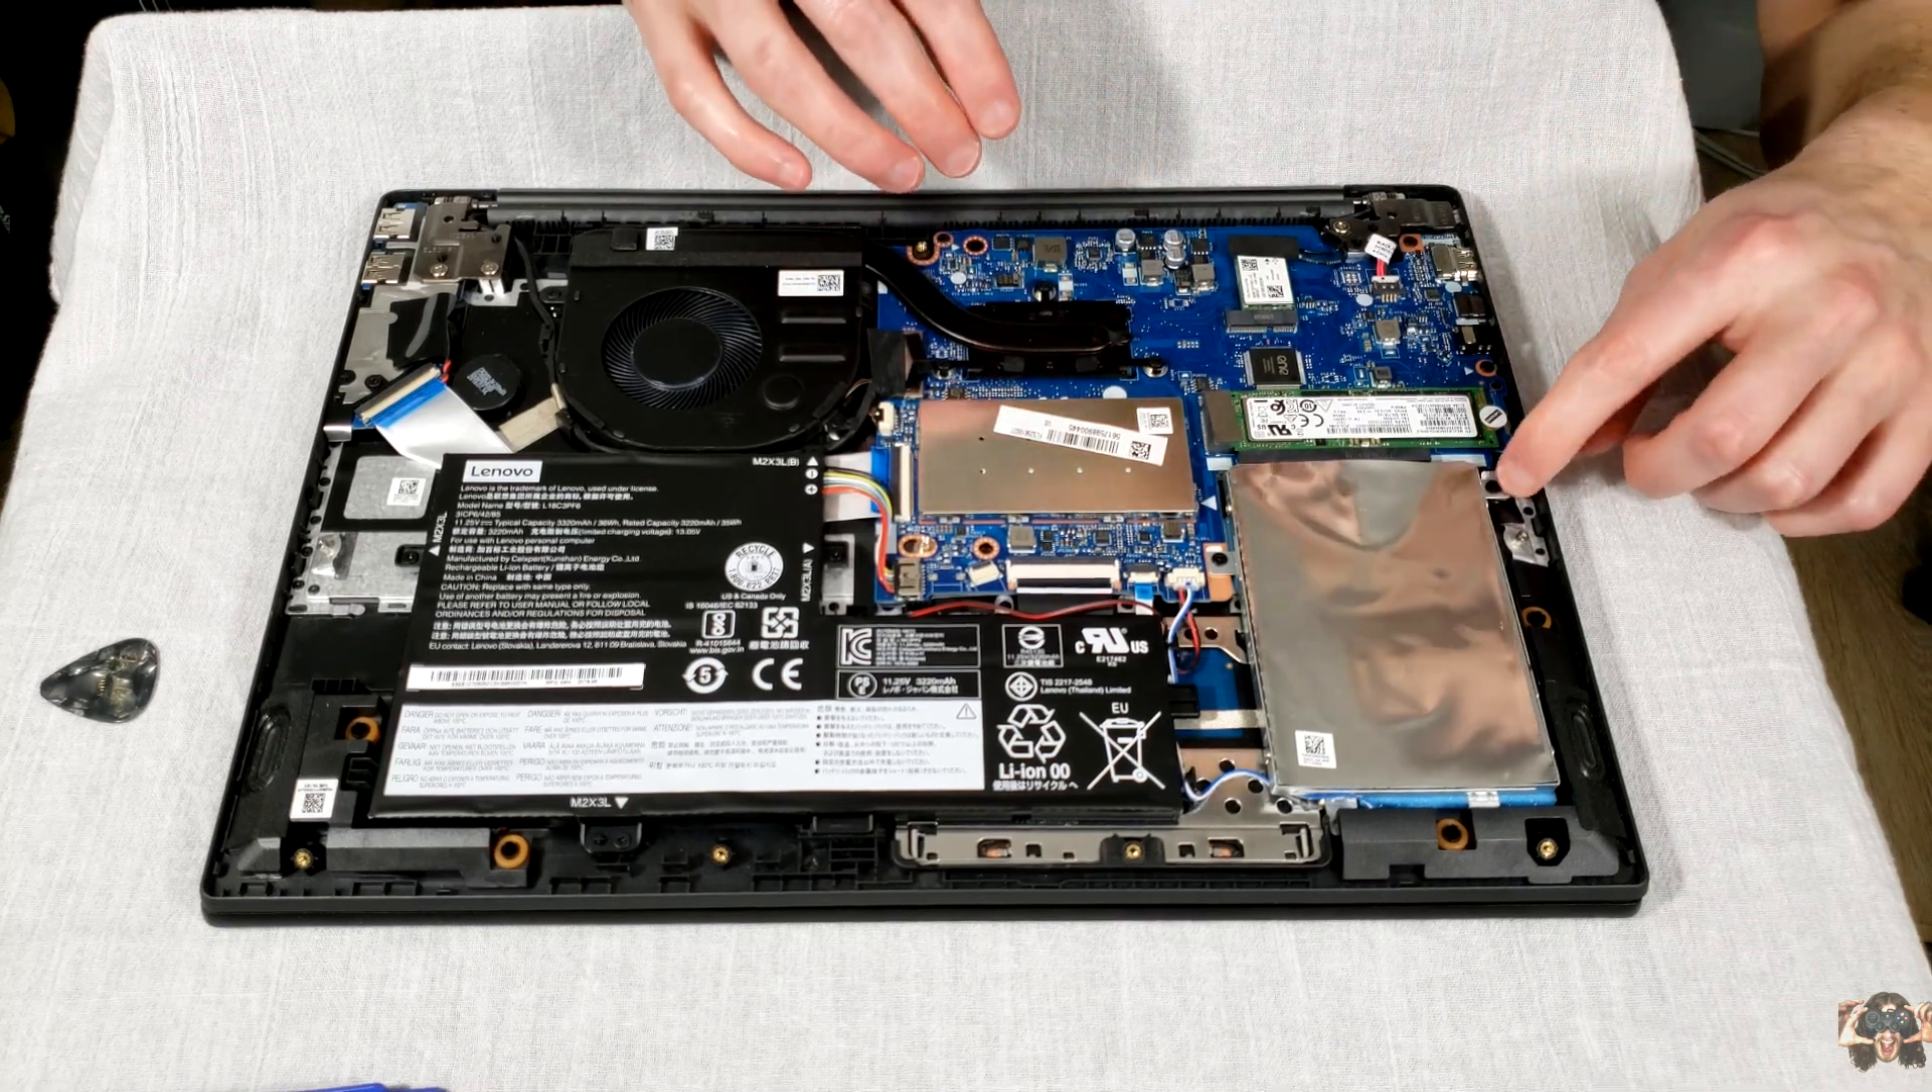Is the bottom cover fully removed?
Yes.